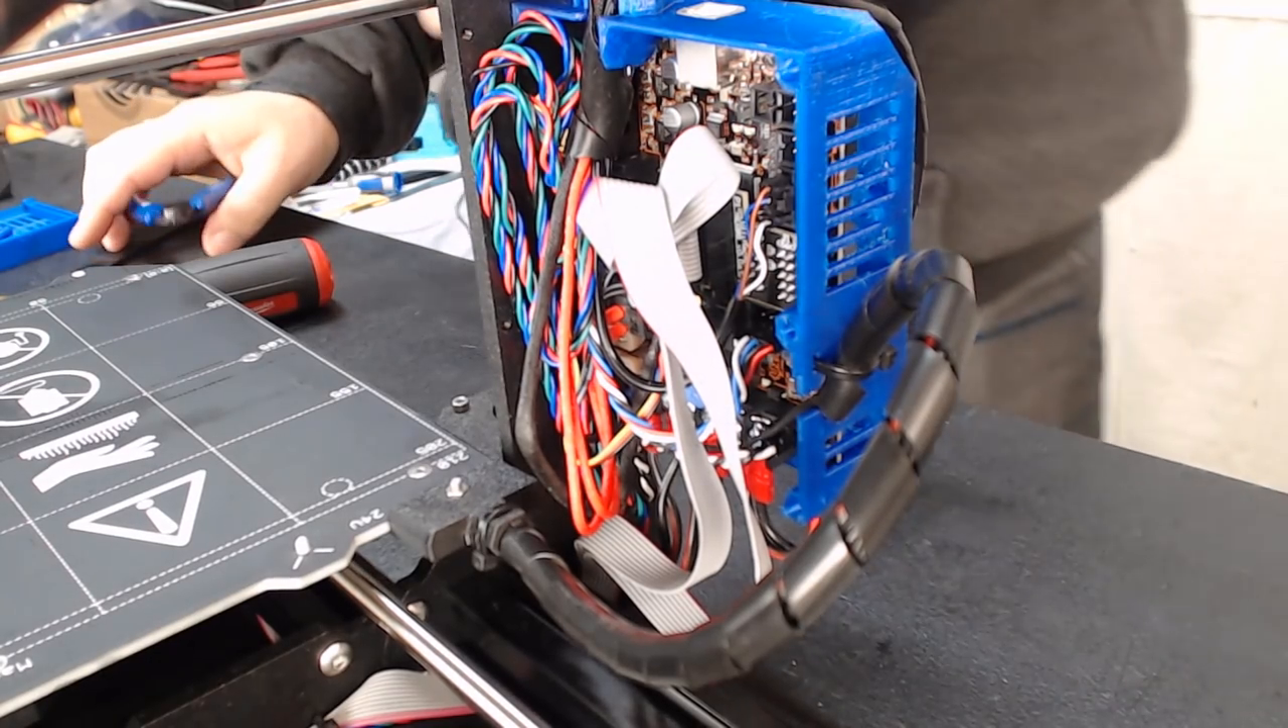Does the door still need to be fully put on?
Yes.